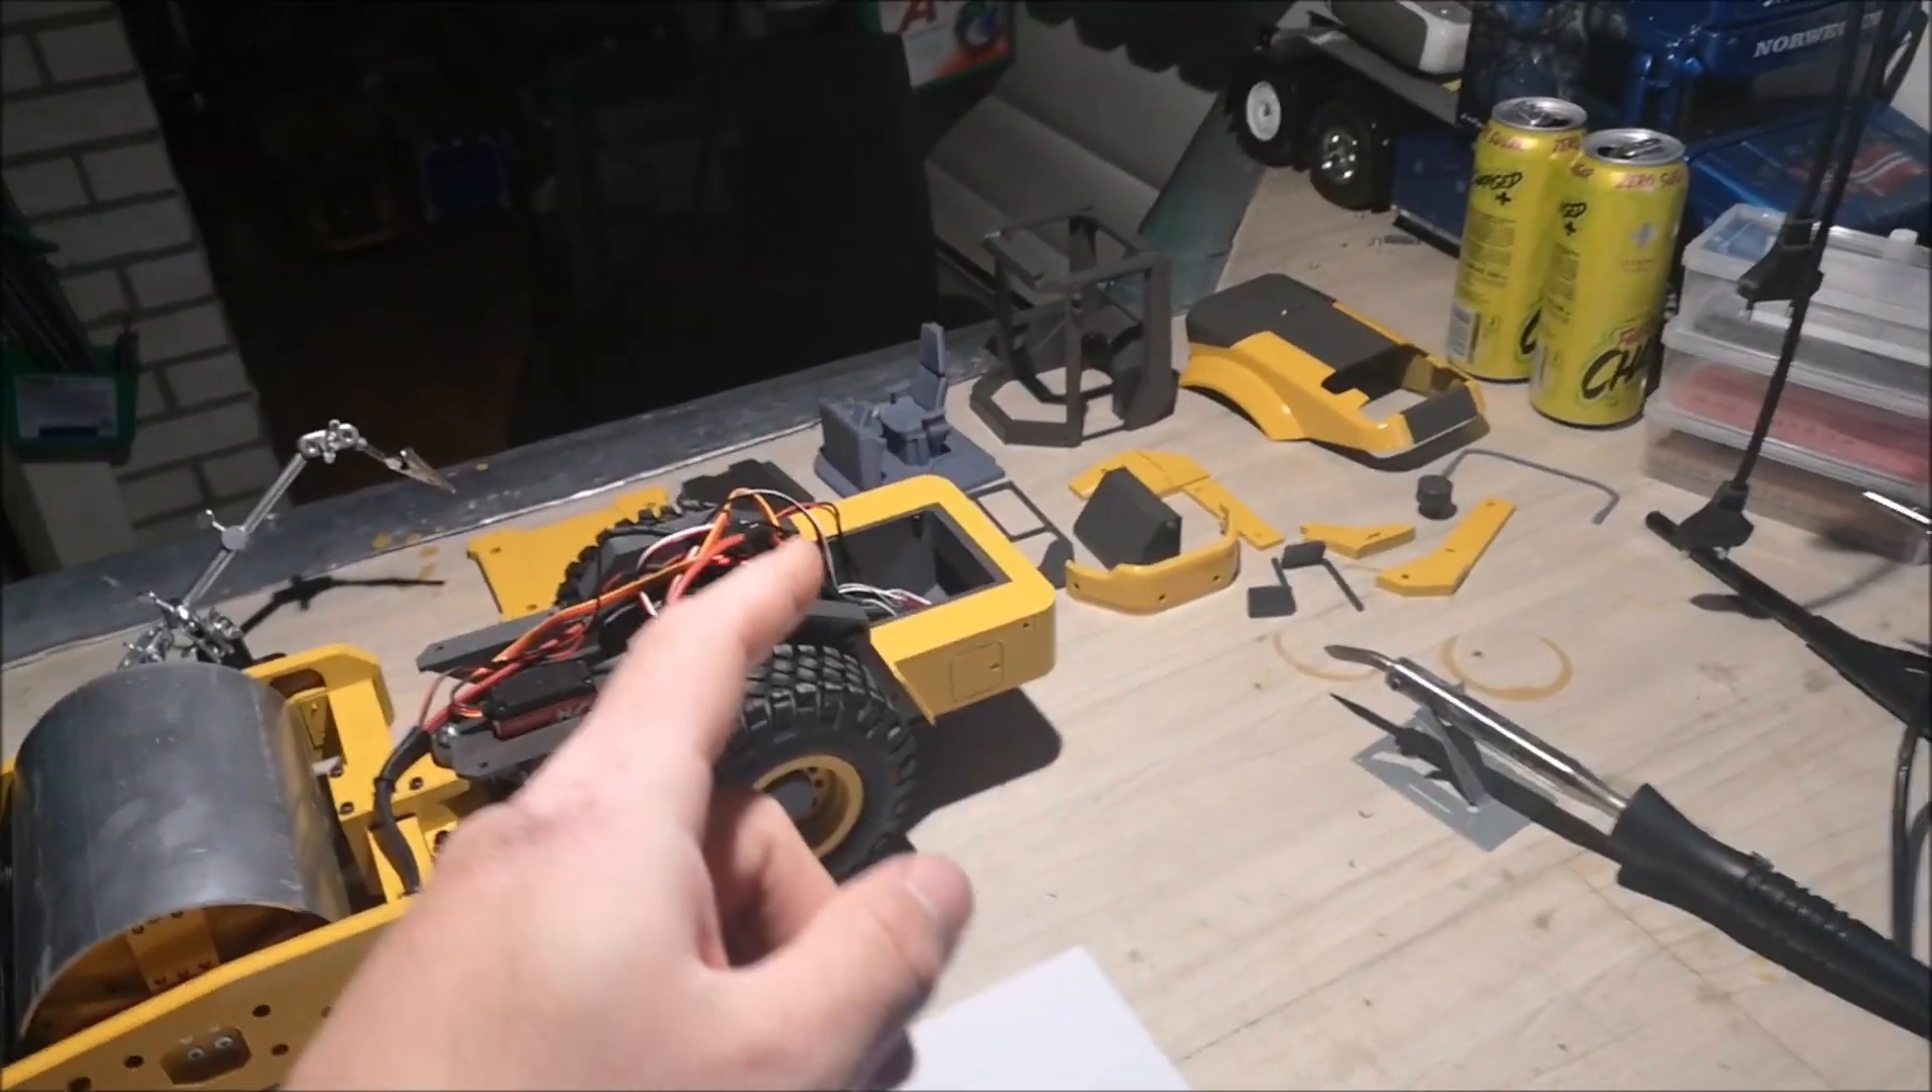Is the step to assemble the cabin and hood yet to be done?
Yes.